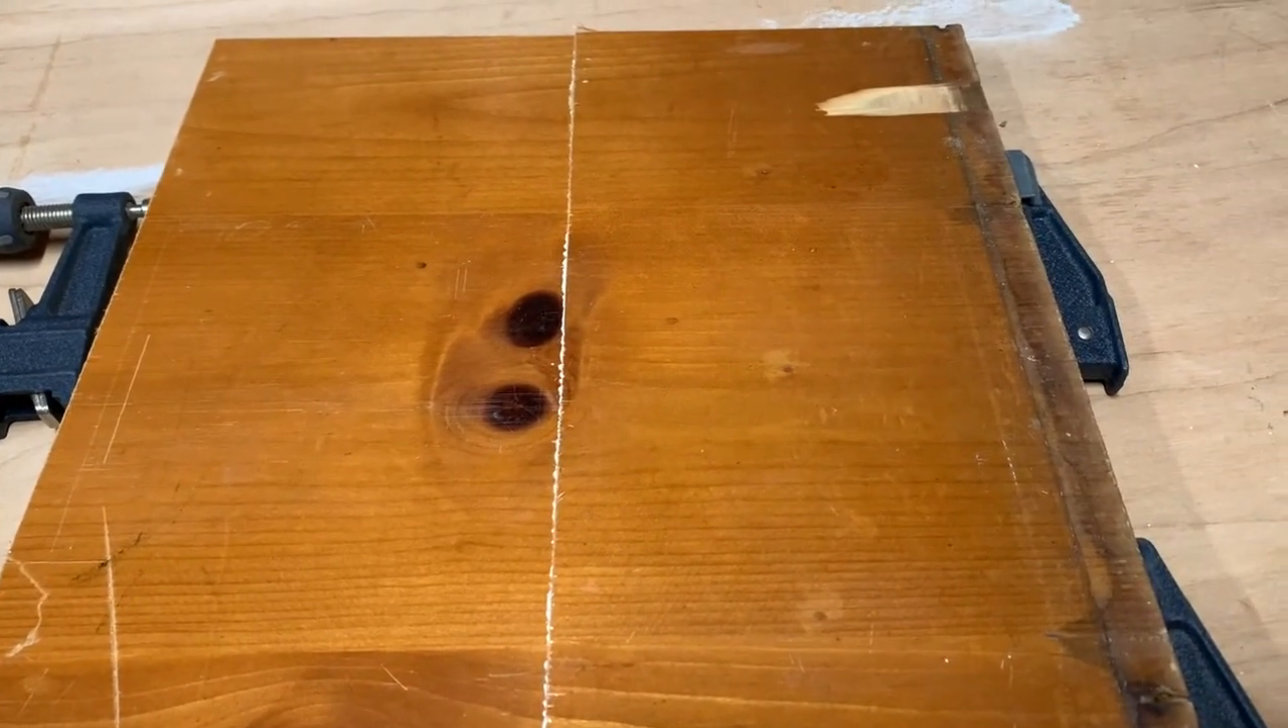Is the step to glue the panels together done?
Yes.